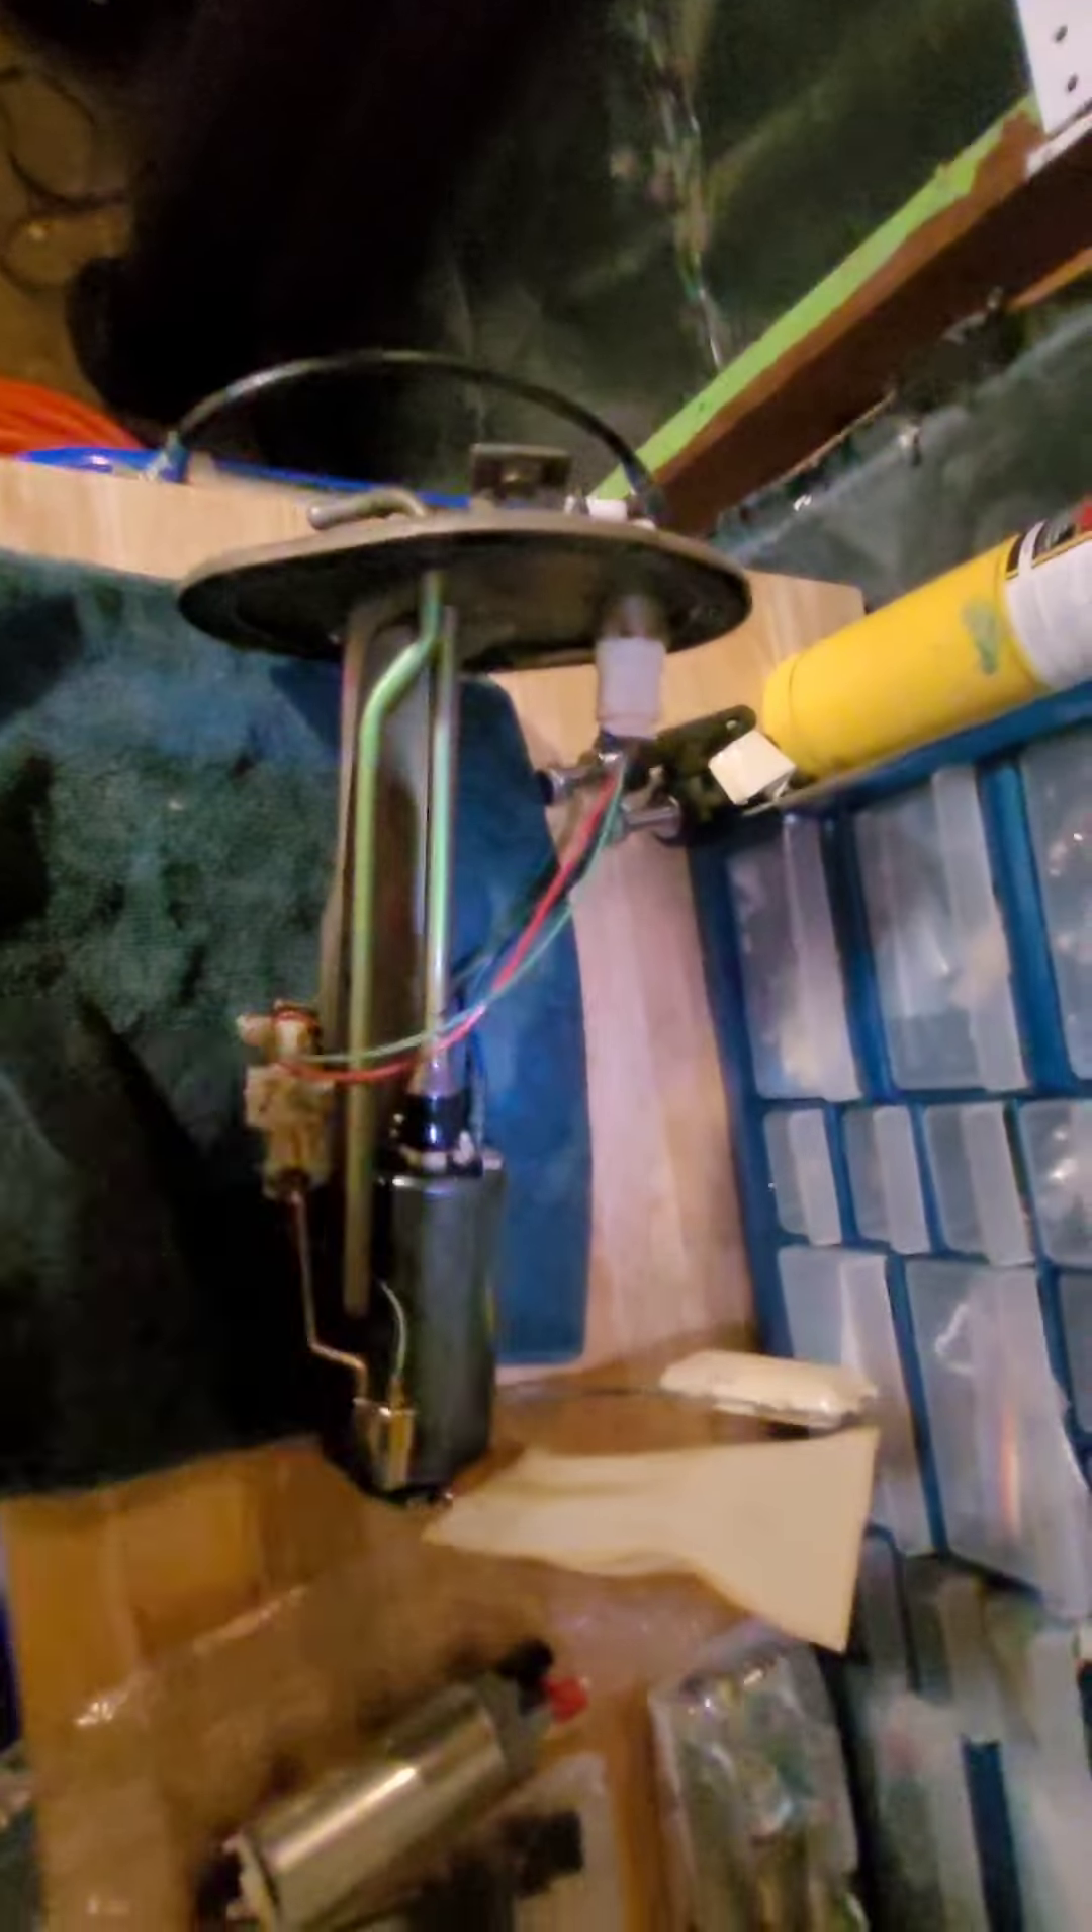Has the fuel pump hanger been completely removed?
Yes.